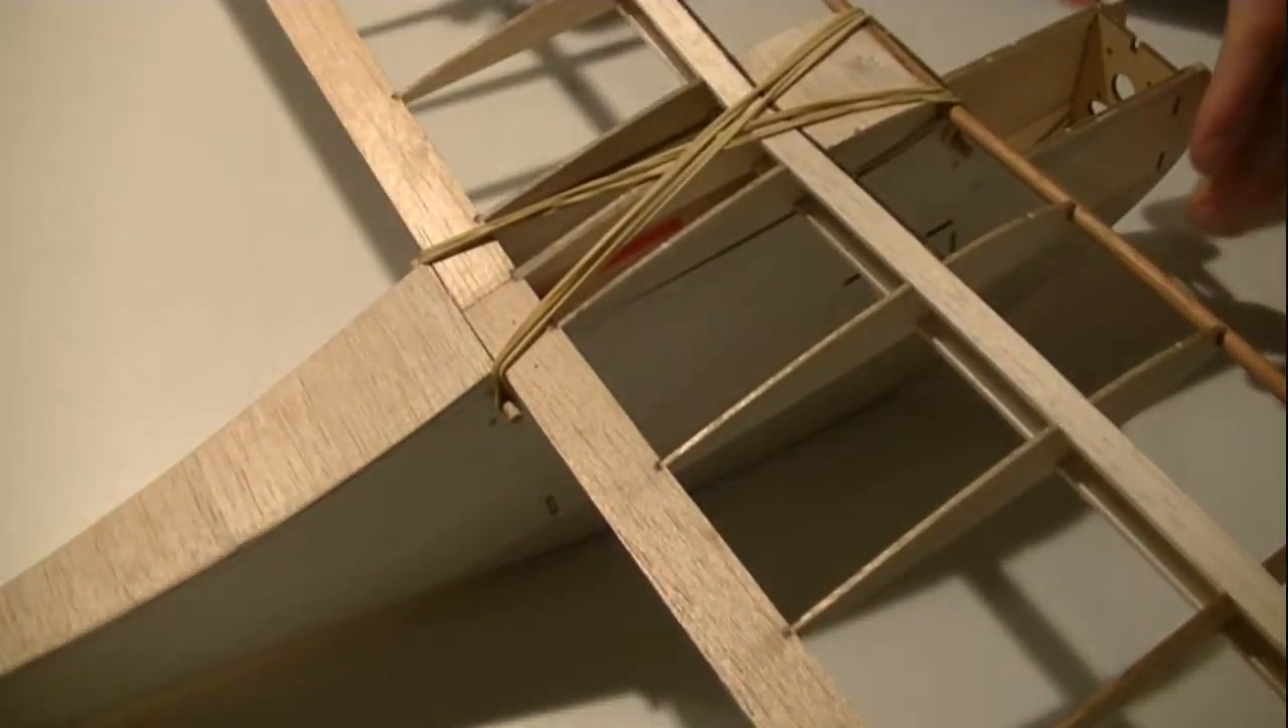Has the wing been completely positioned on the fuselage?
Yes.